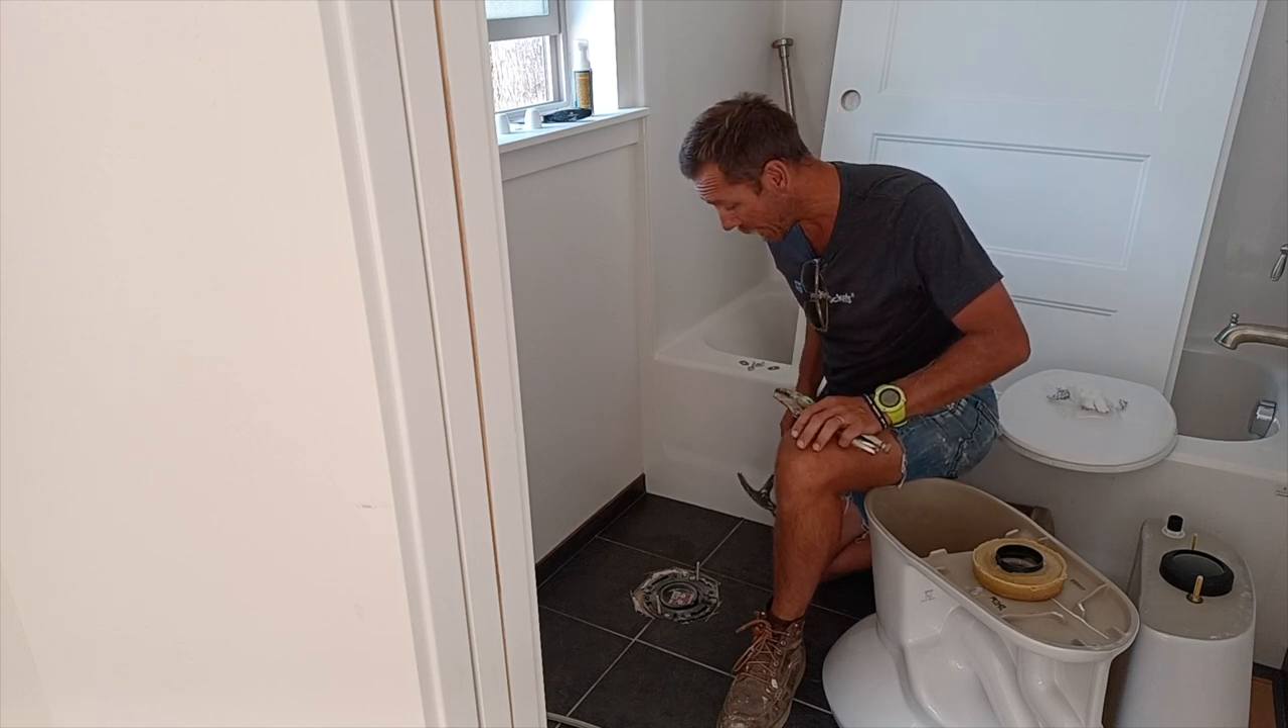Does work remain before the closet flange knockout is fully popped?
Yes.